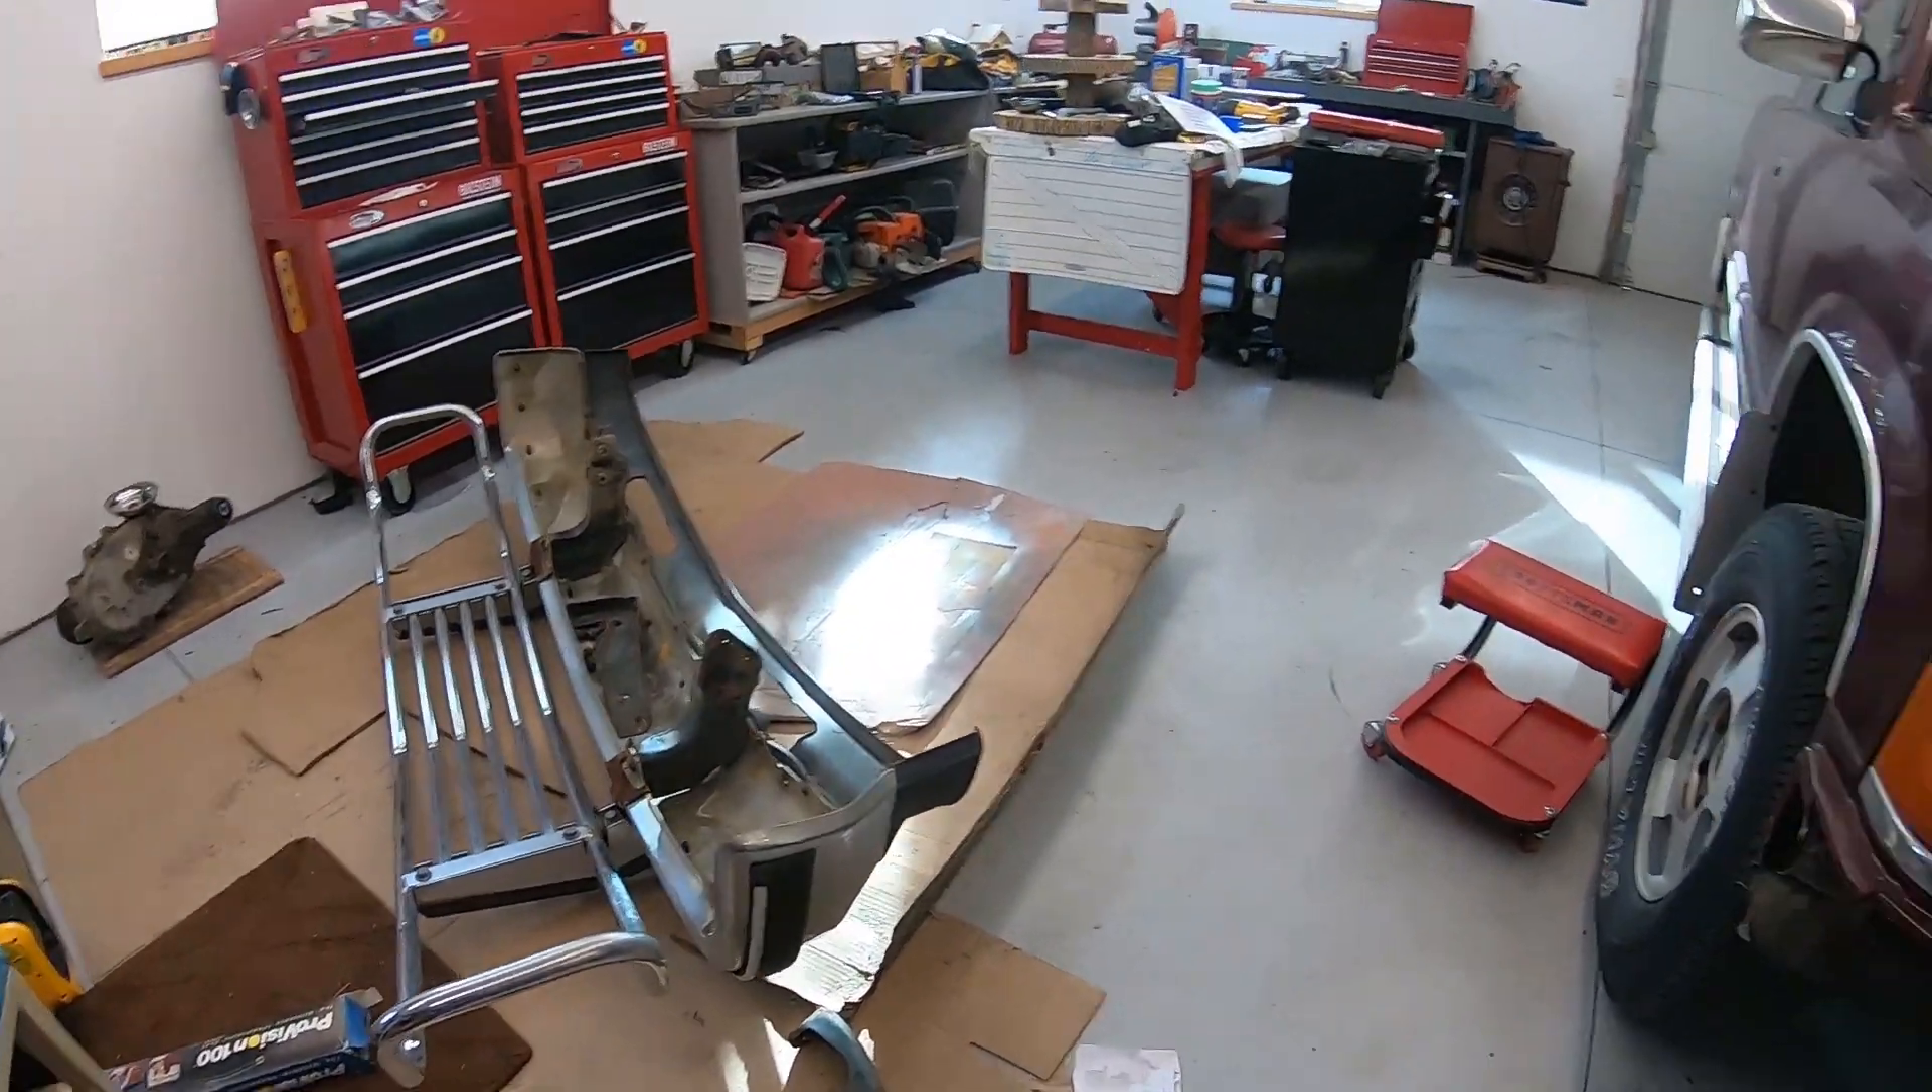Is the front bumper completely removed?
Yes.